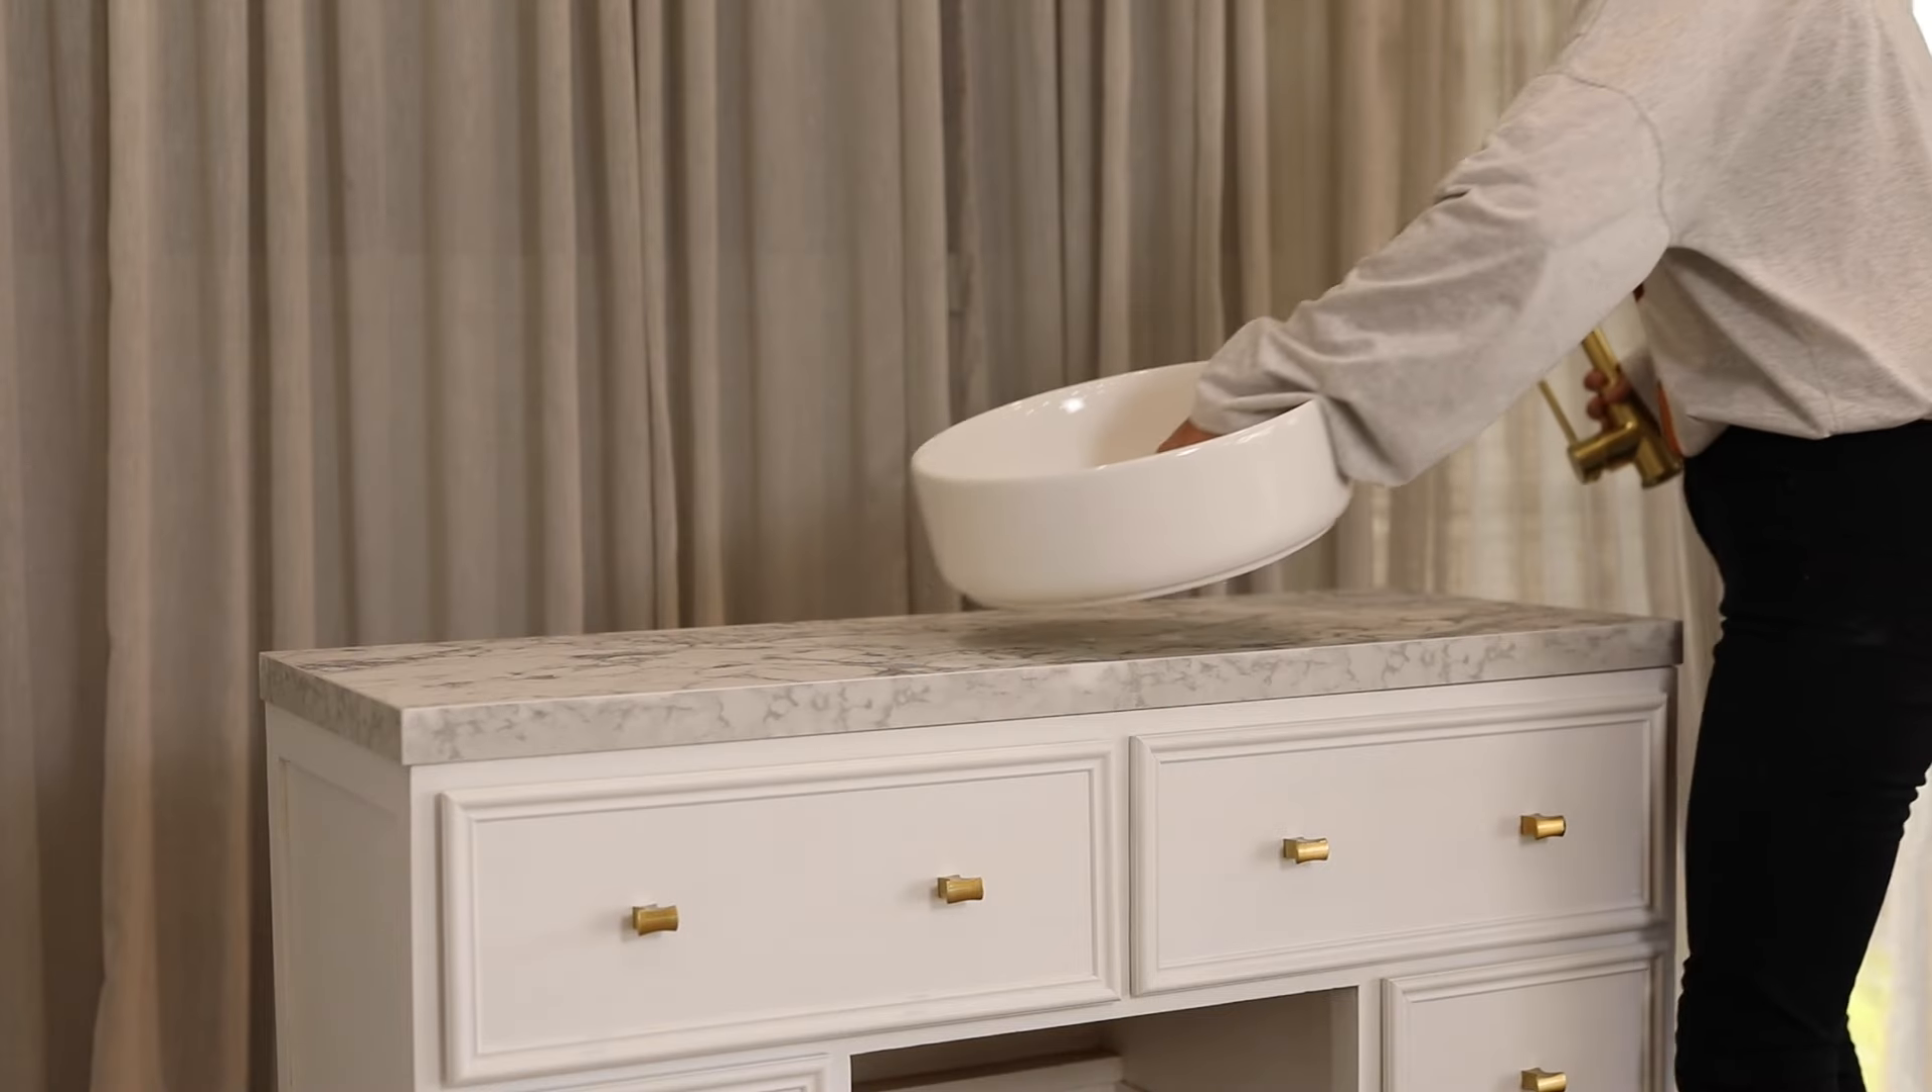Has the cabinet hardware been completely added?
Yes.